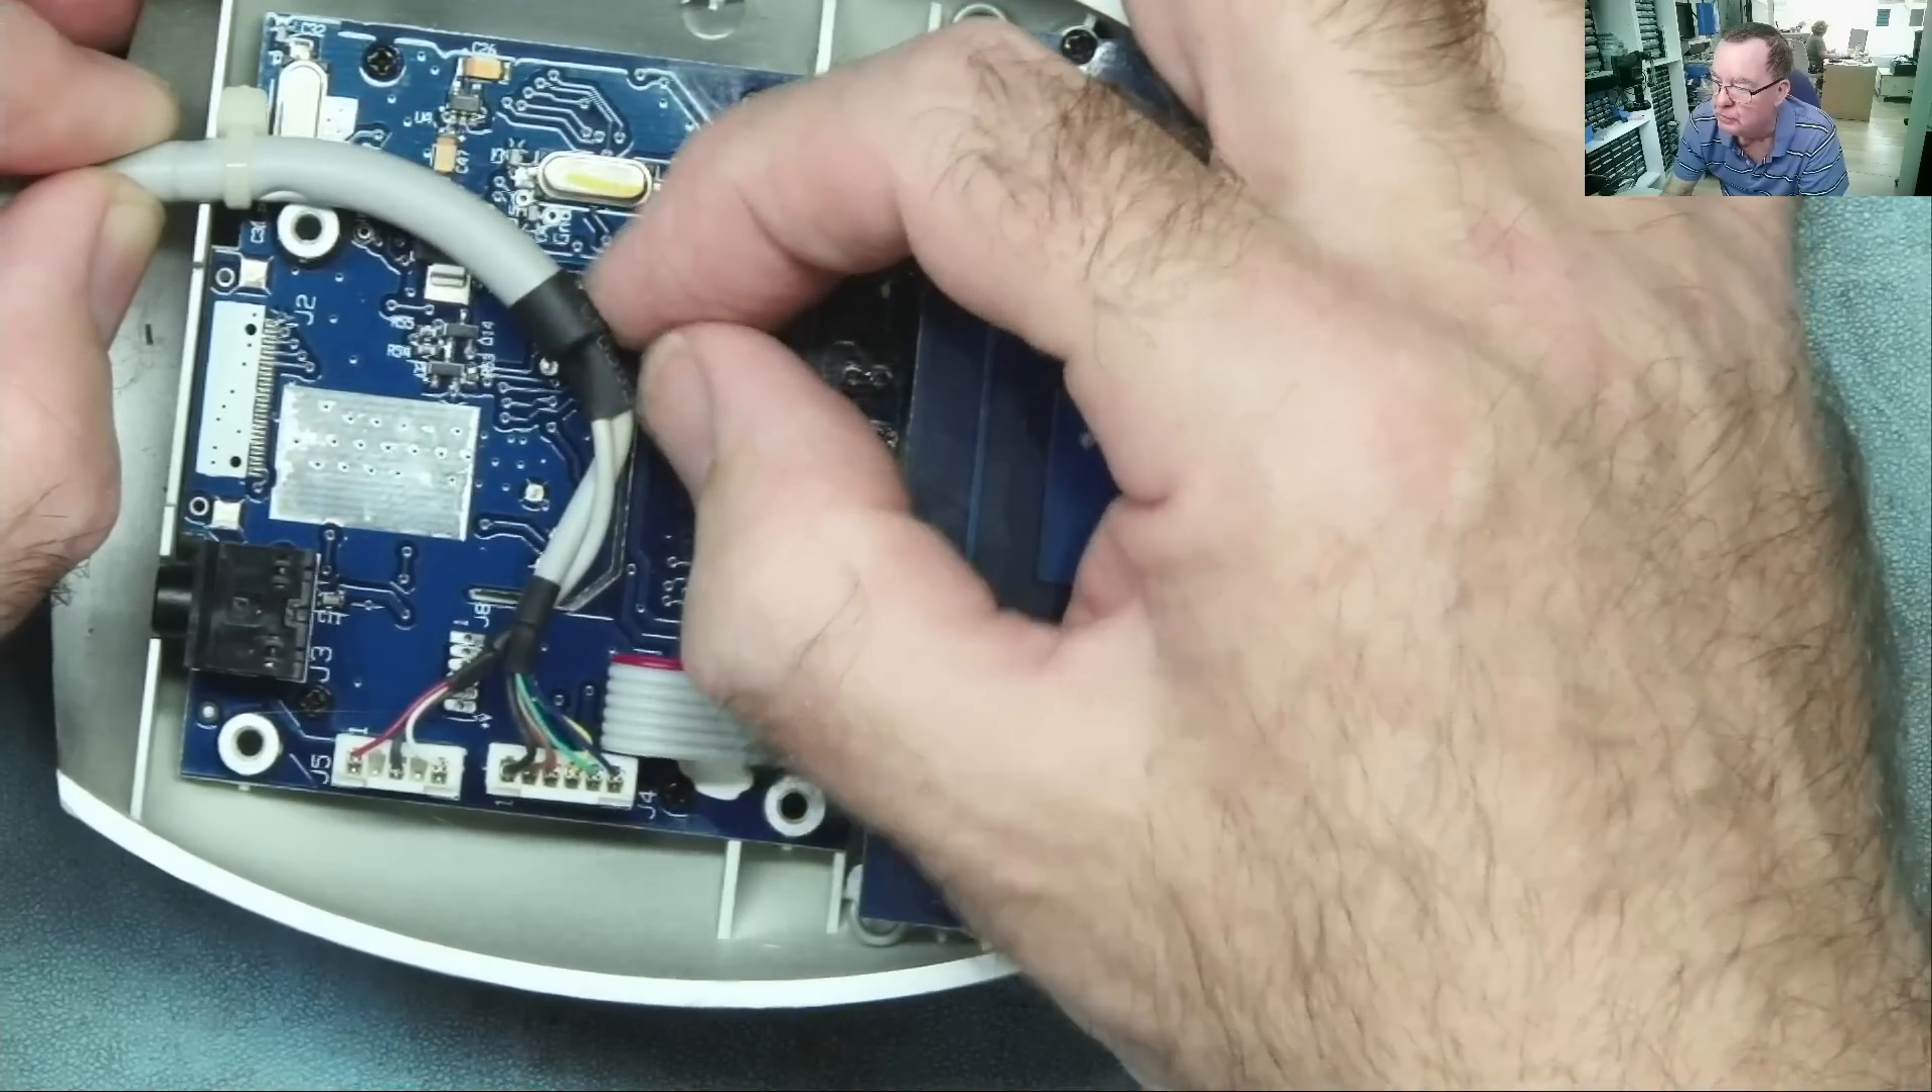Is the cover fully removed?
Yes.